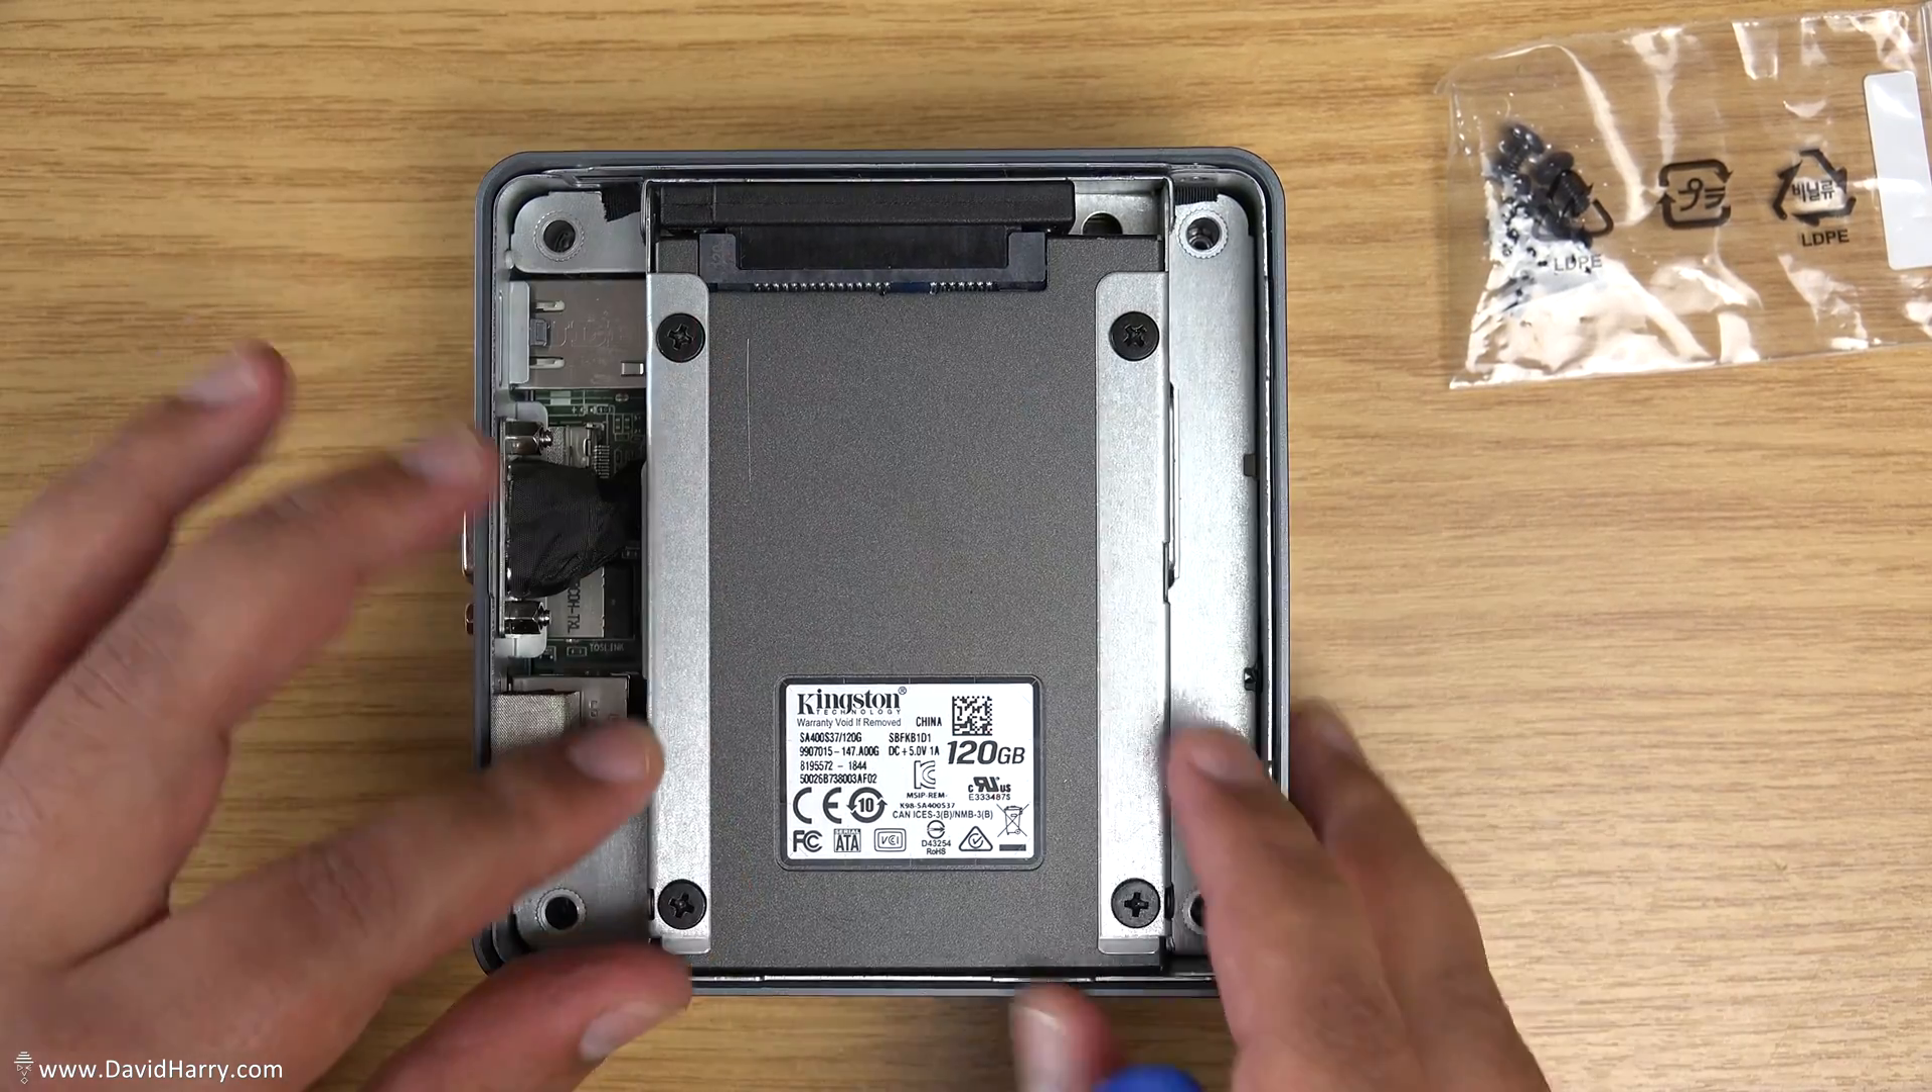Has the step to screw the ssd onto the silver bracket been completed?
Yes.